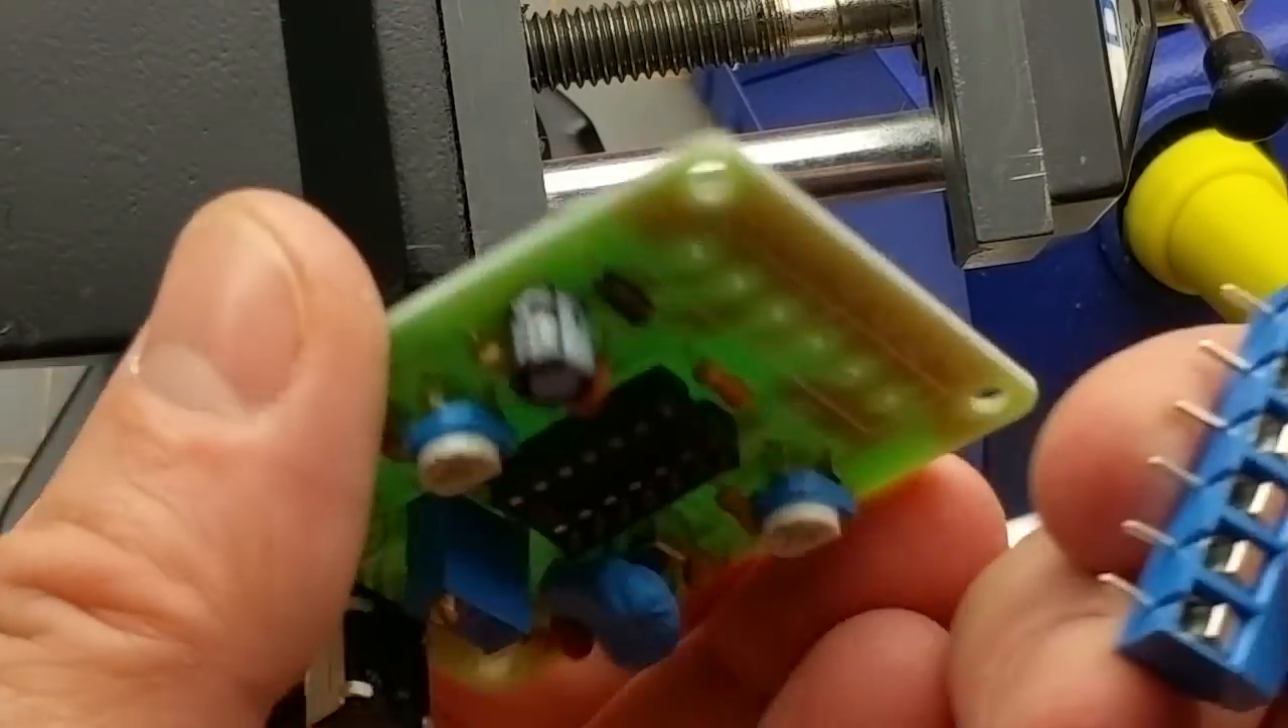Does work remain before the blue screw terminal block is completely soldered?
Yes.